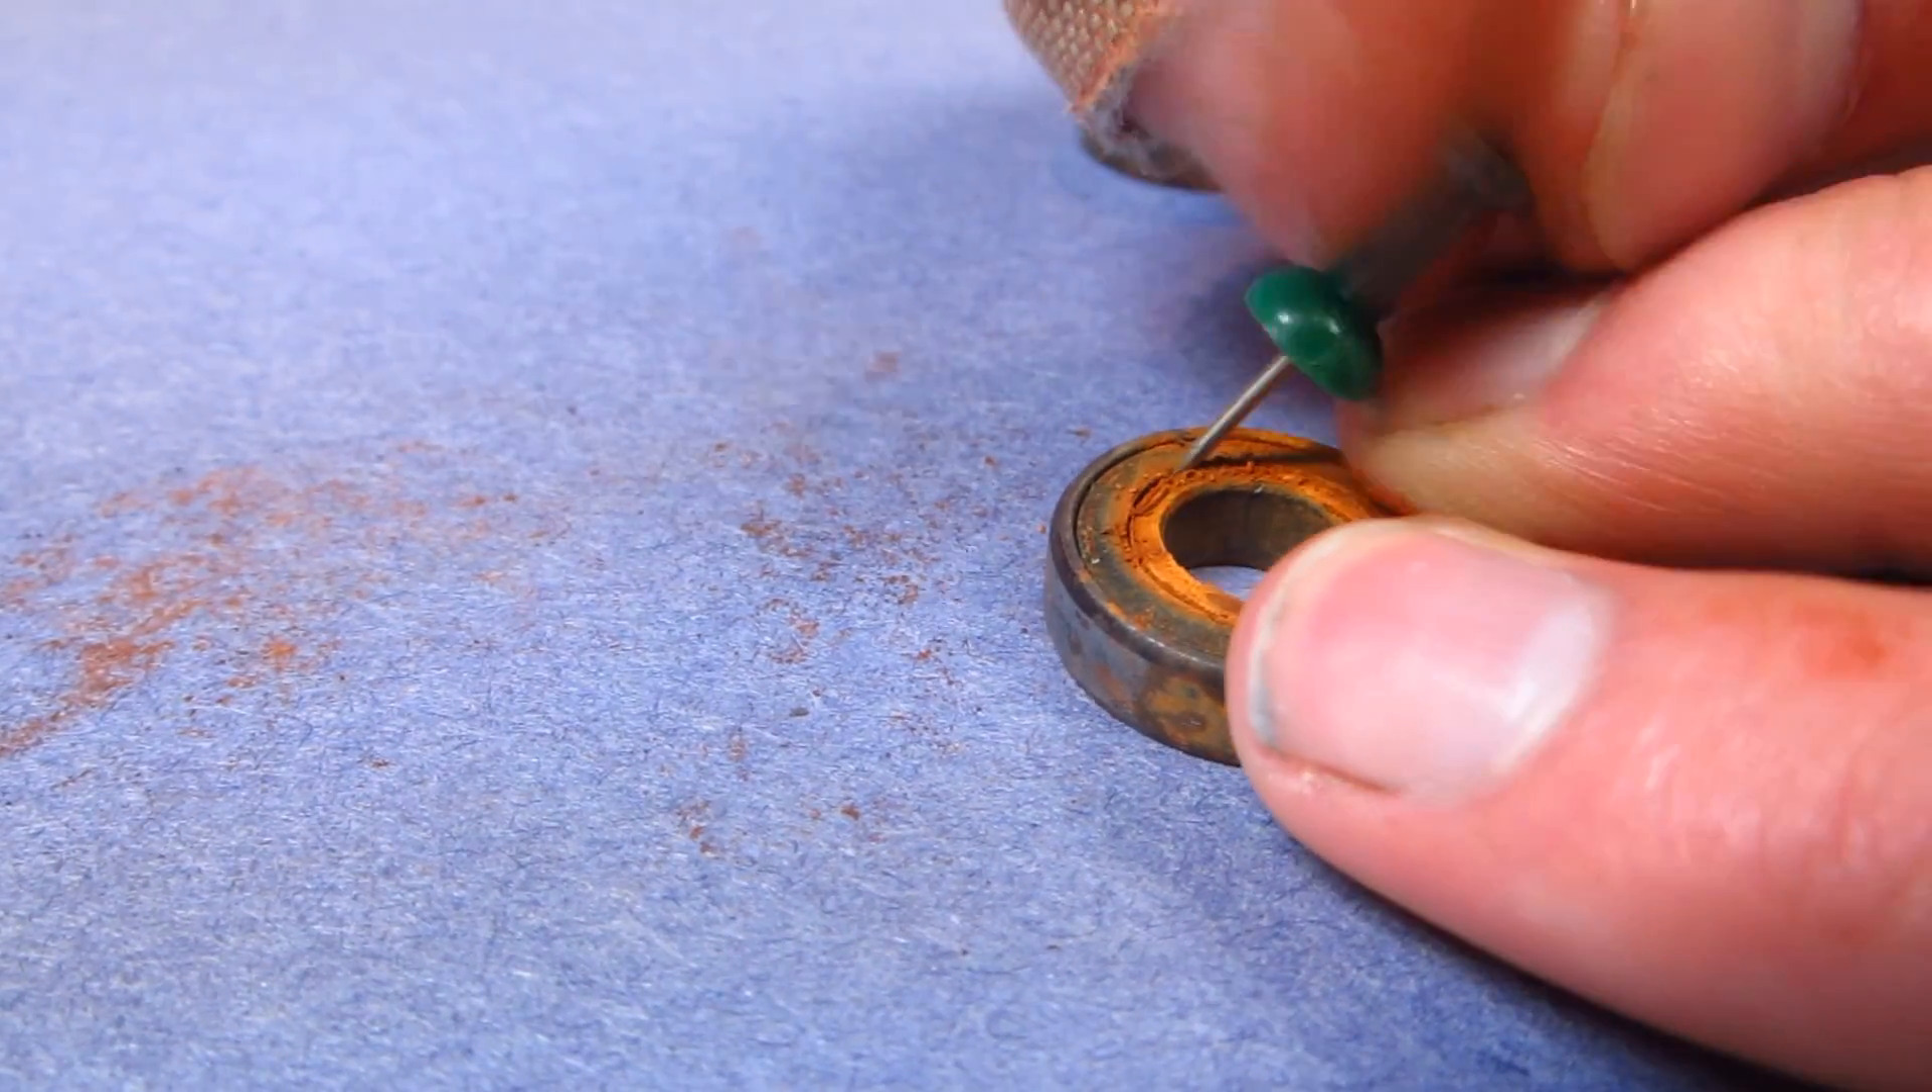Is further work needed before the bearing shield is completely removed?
Yes.